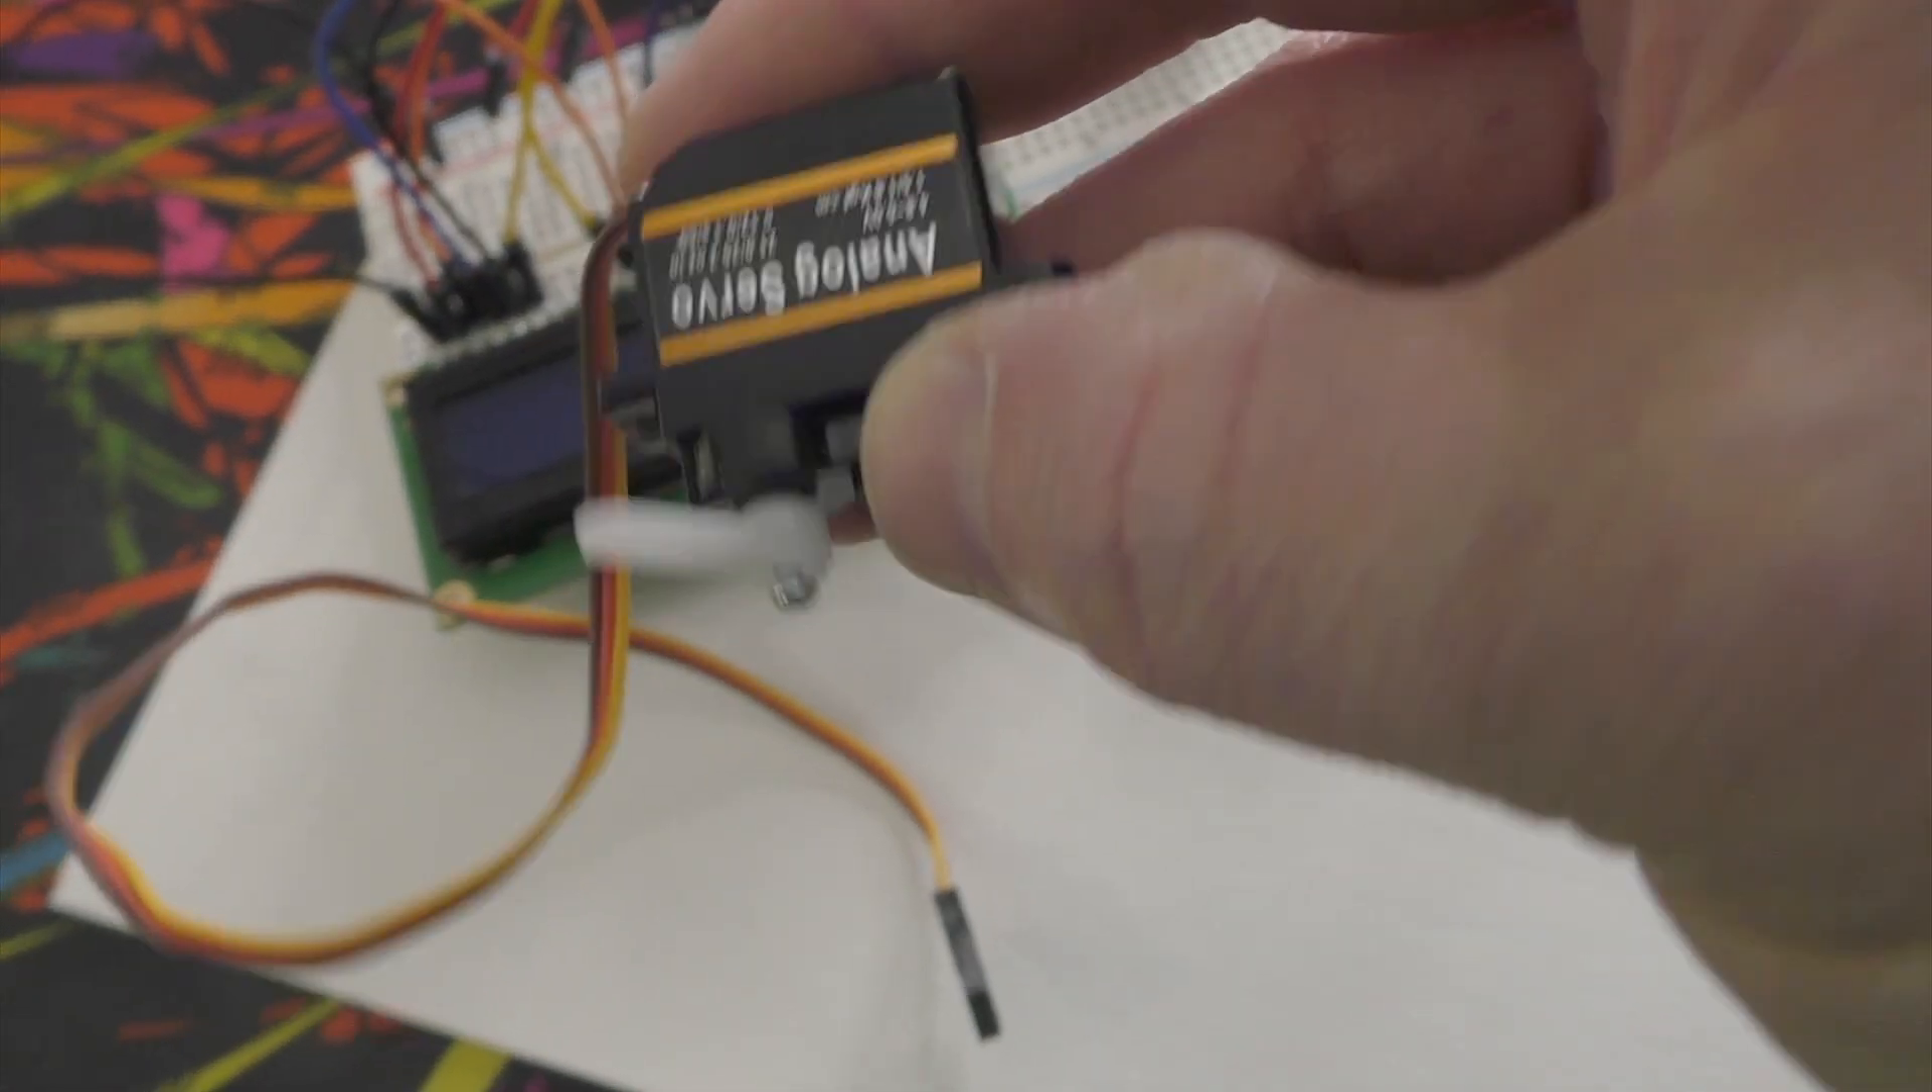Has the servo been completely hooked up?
No.